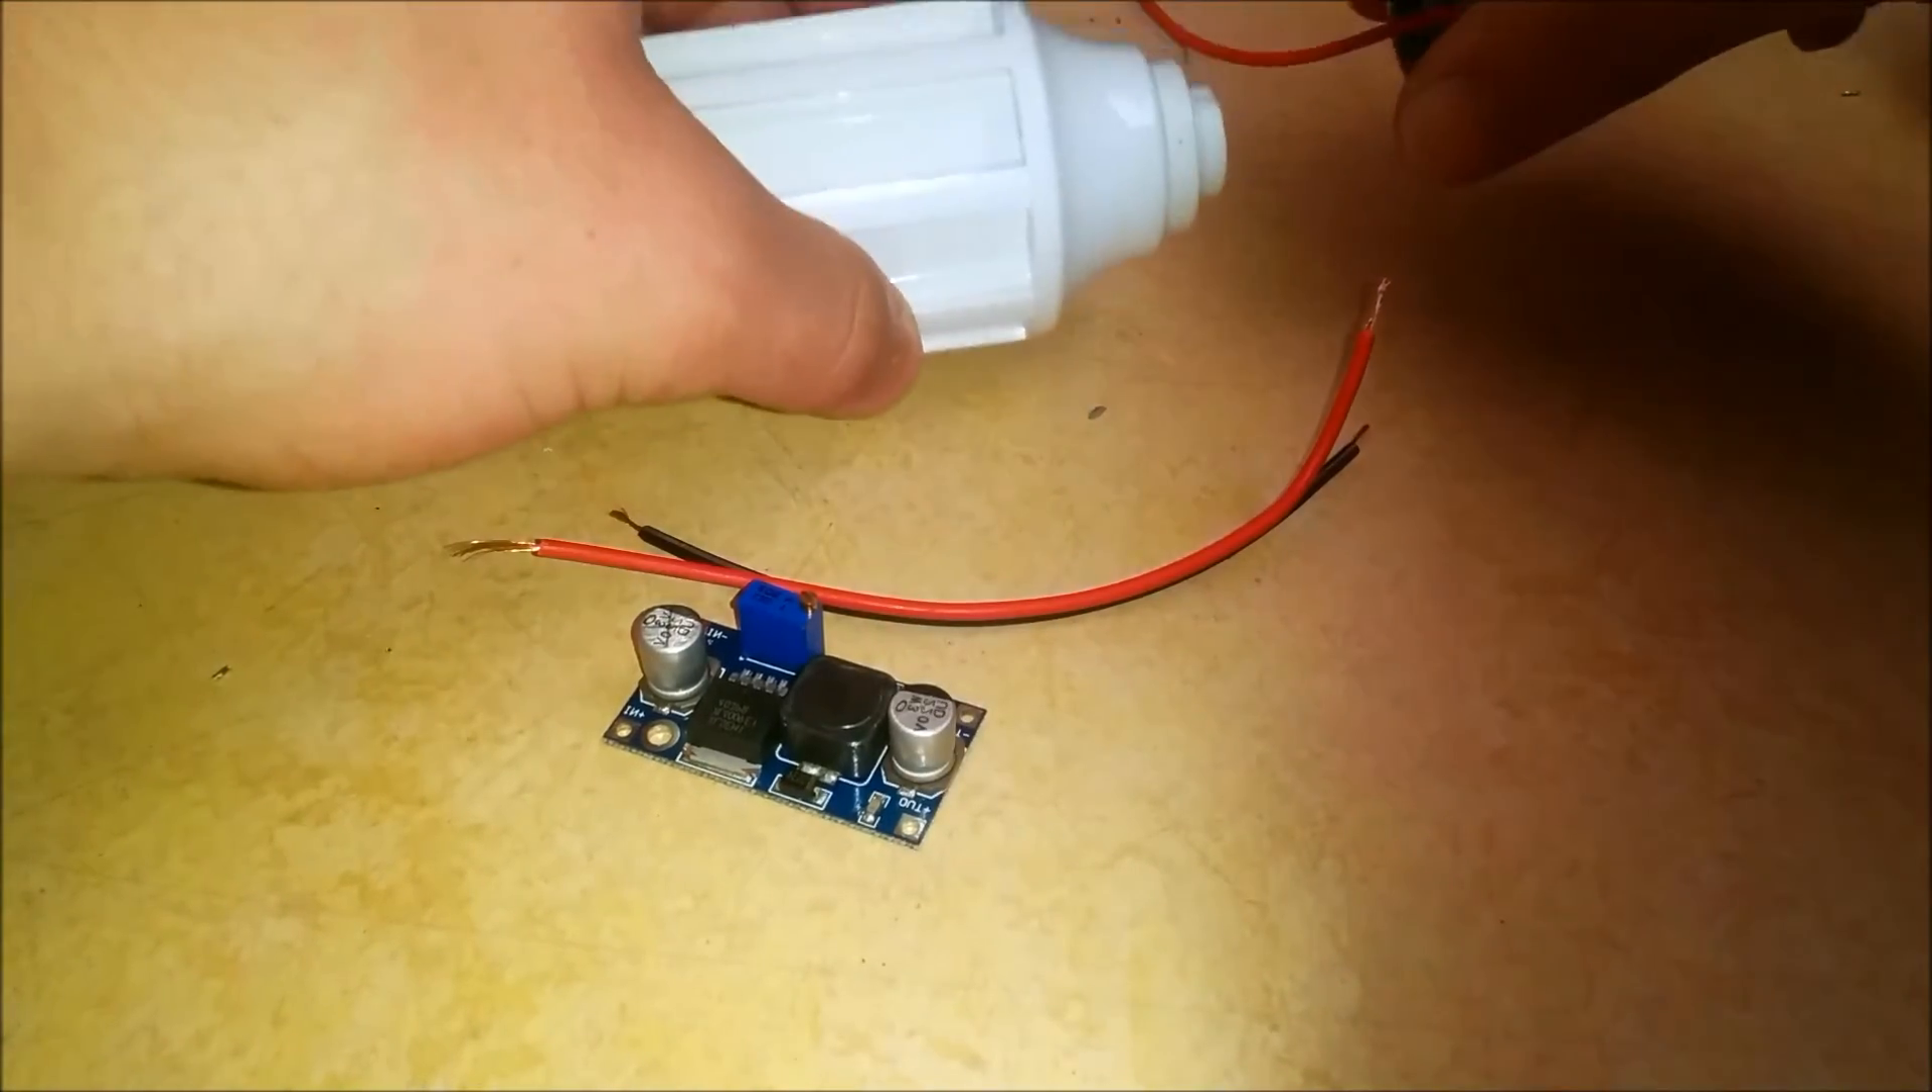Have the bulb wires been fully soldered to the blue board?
No.